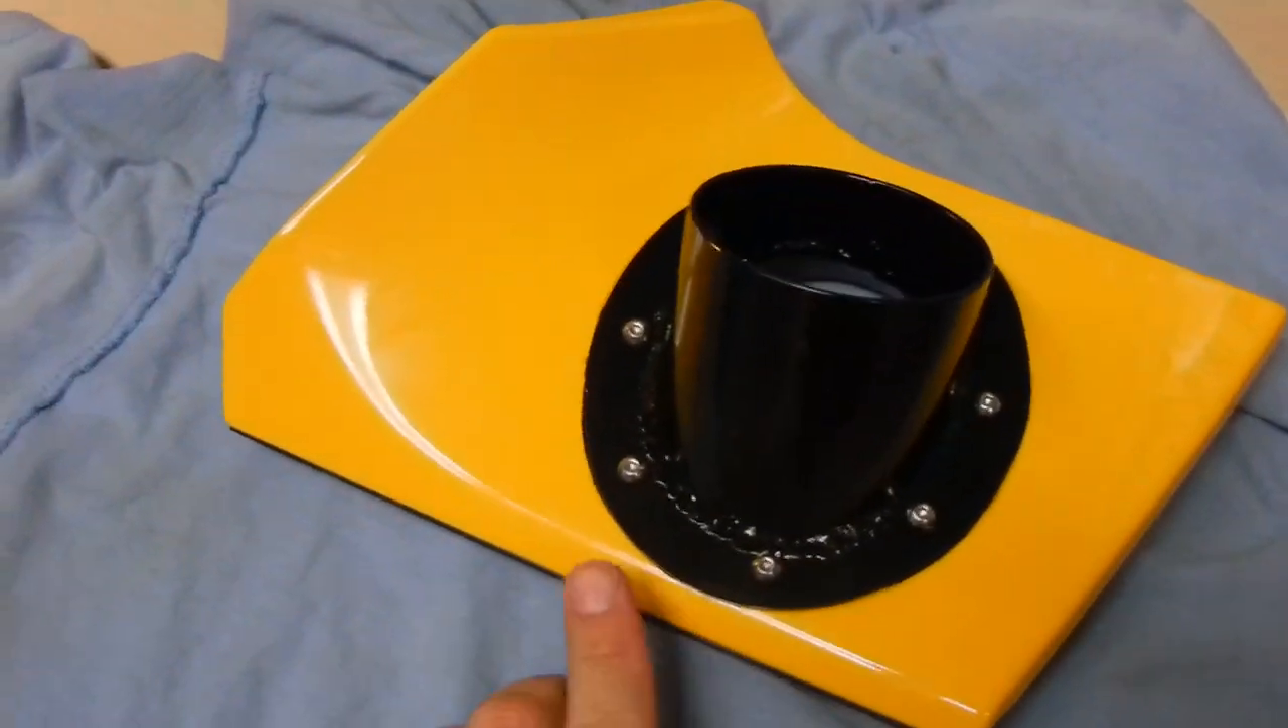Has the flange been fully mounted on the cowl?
Yes.